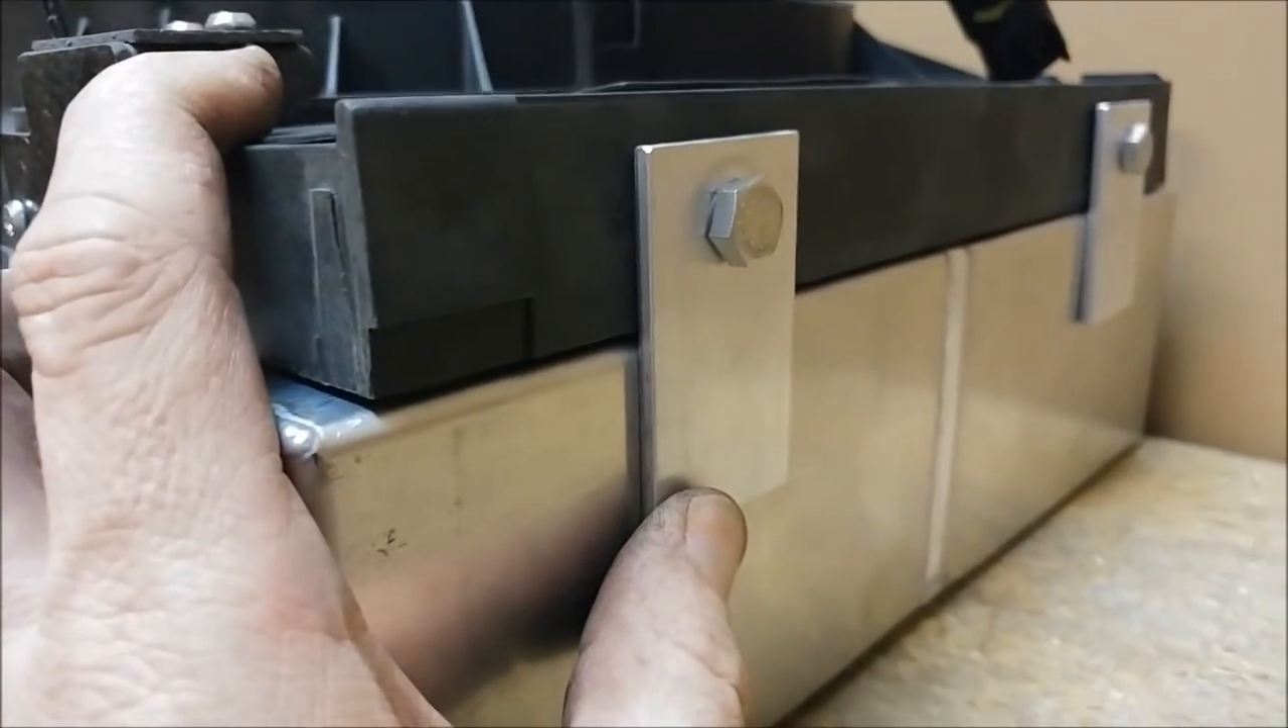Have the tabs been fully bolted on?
Yes.